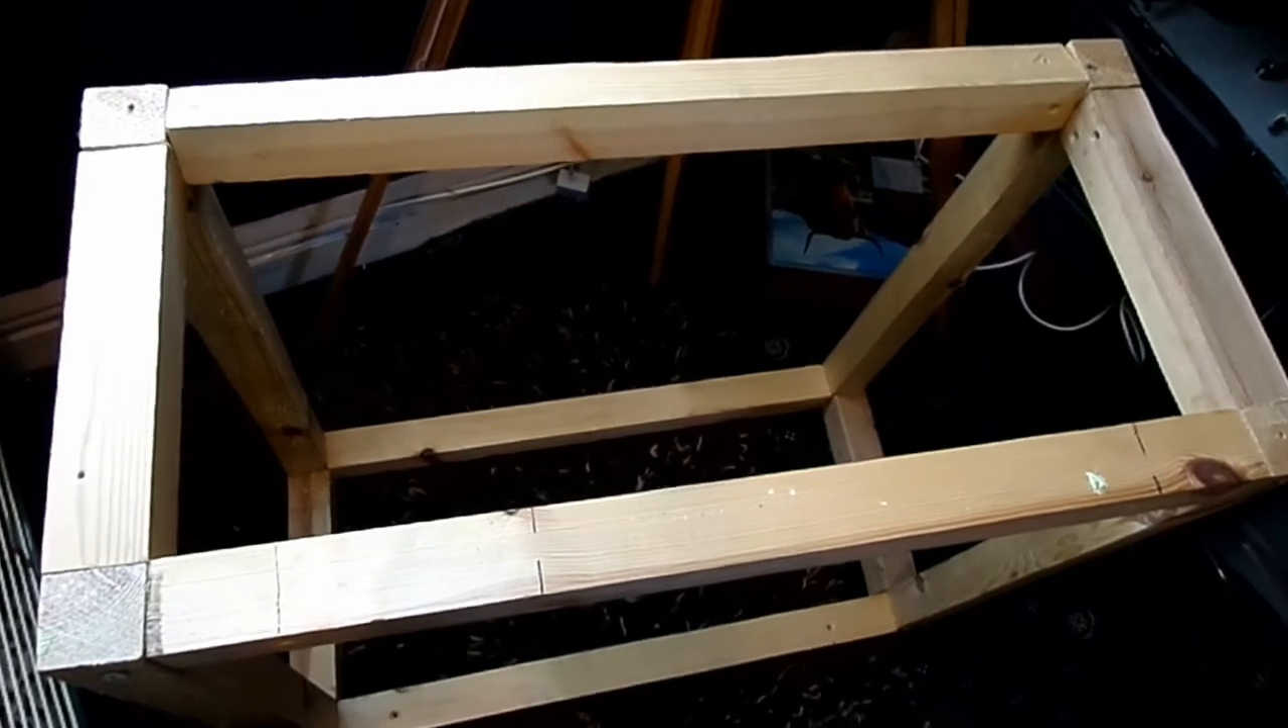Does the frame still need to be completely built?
No.